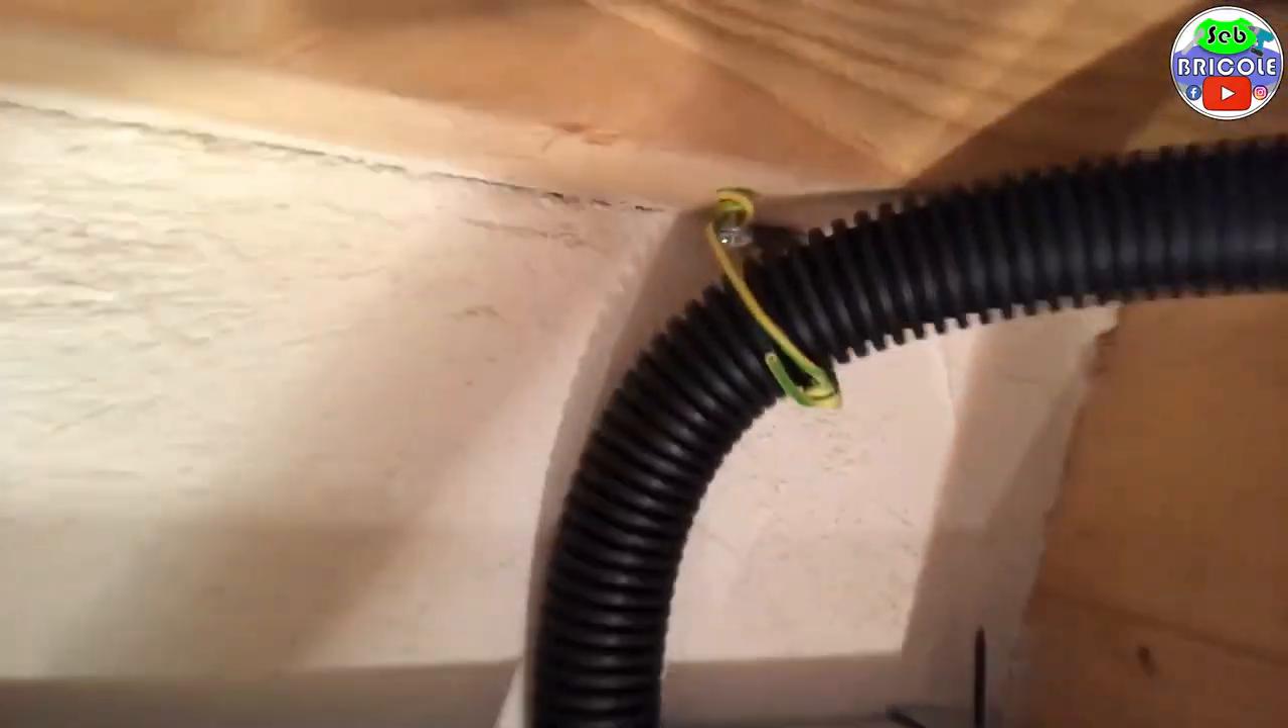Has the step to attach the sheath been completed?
Yes.